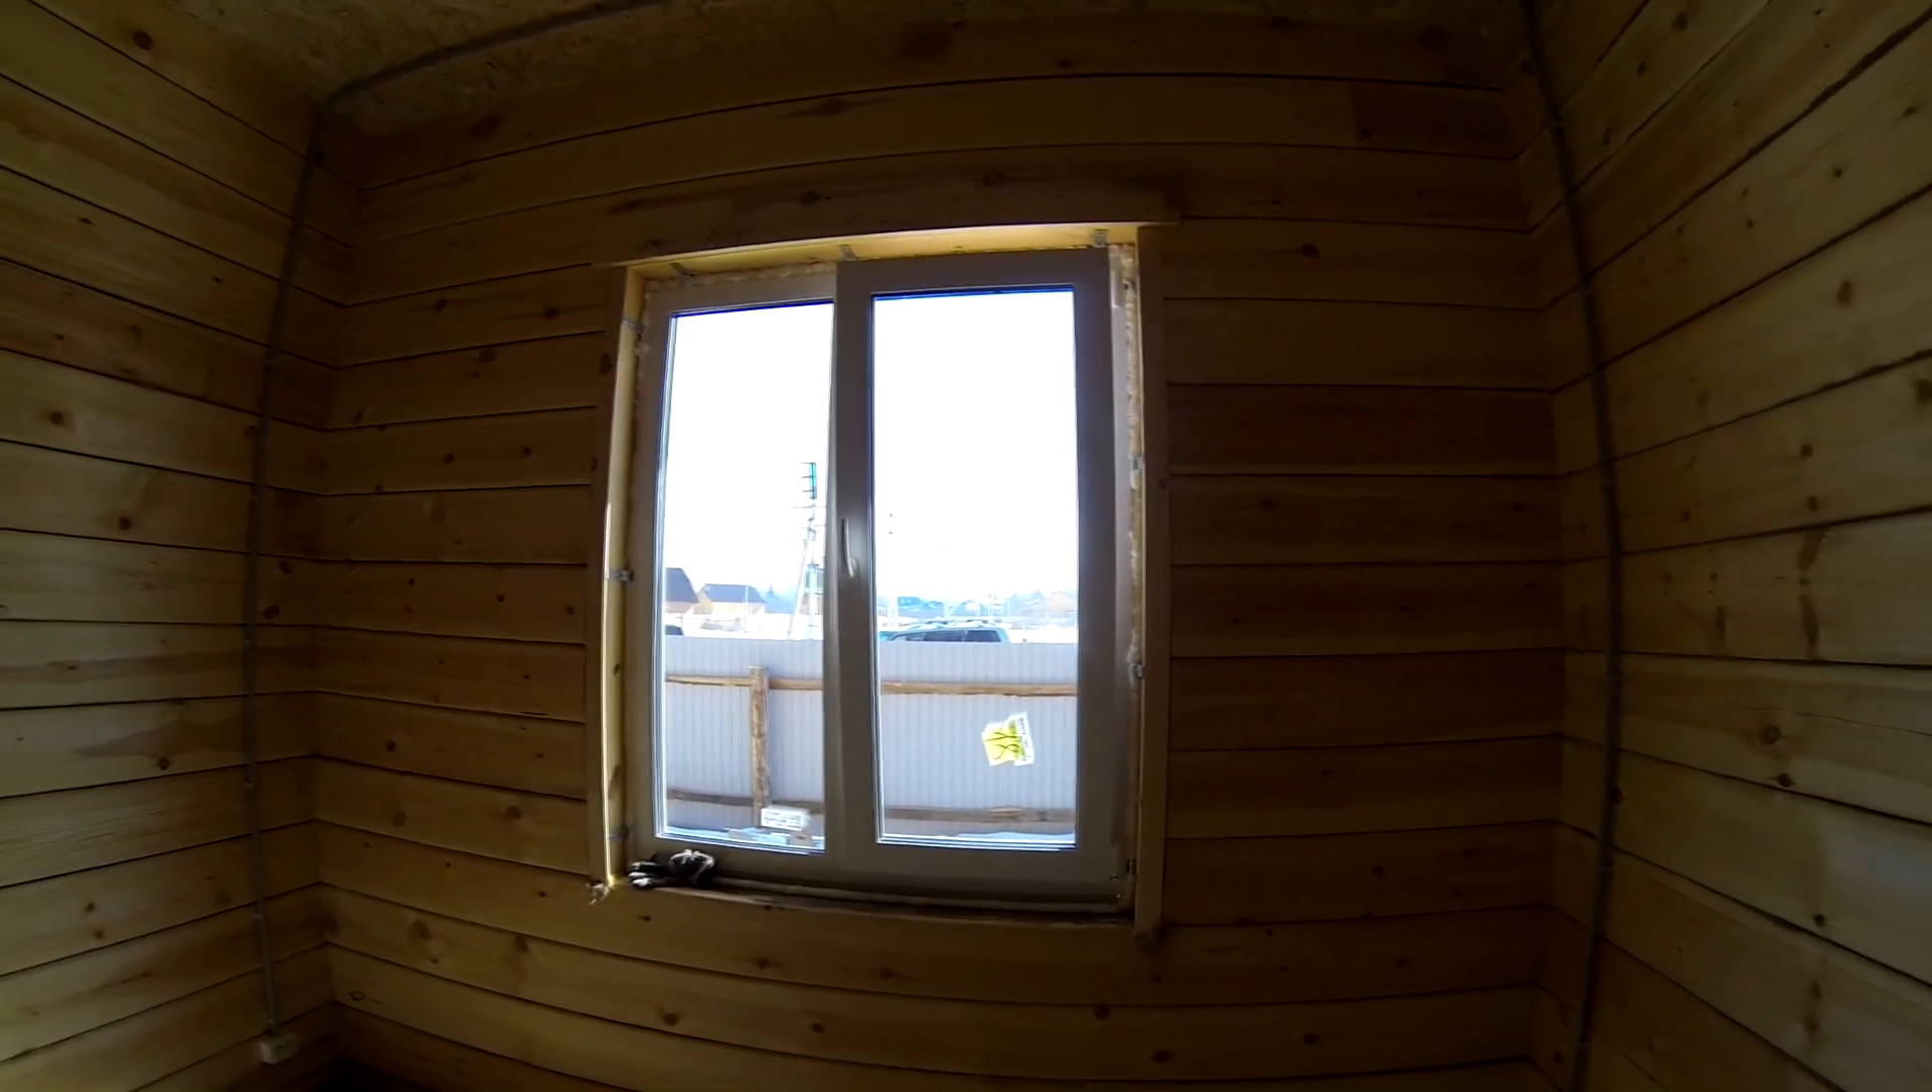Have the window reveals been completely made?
No.